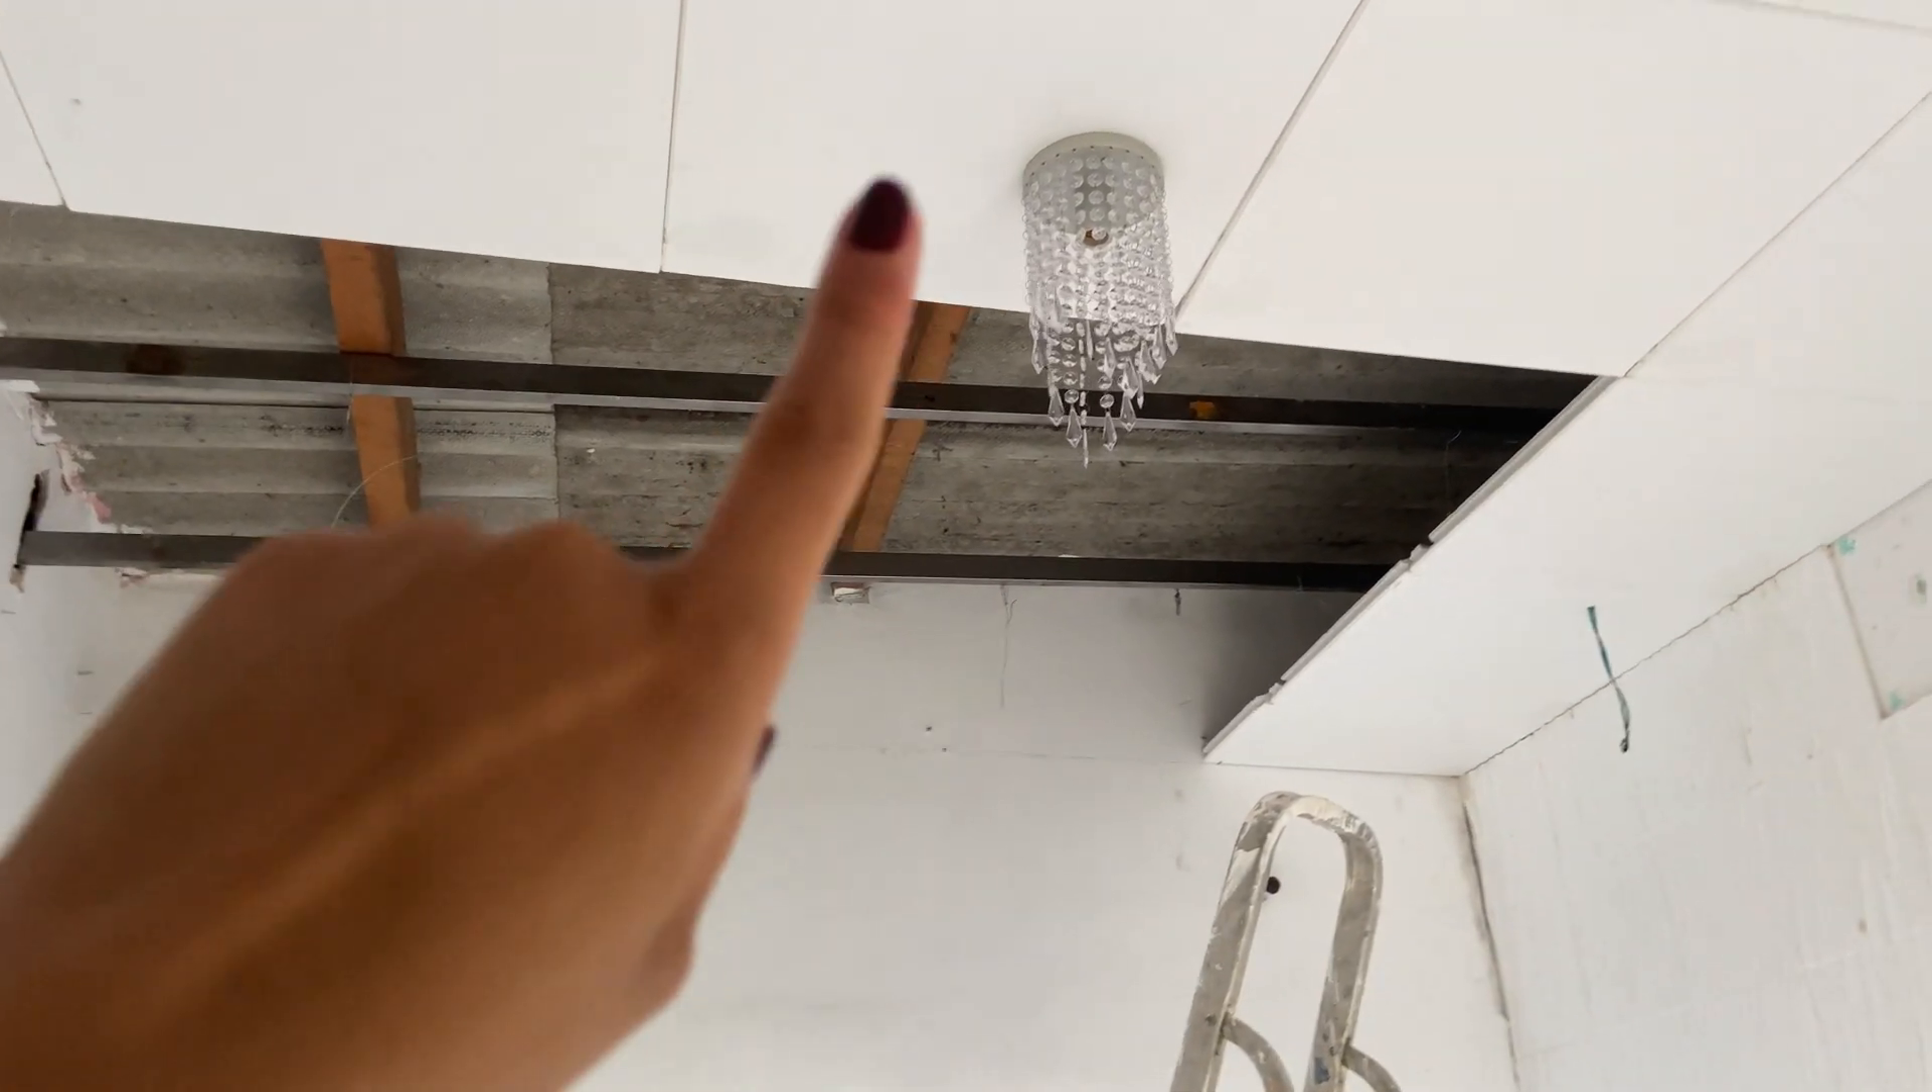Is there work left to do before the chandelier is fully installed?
No.